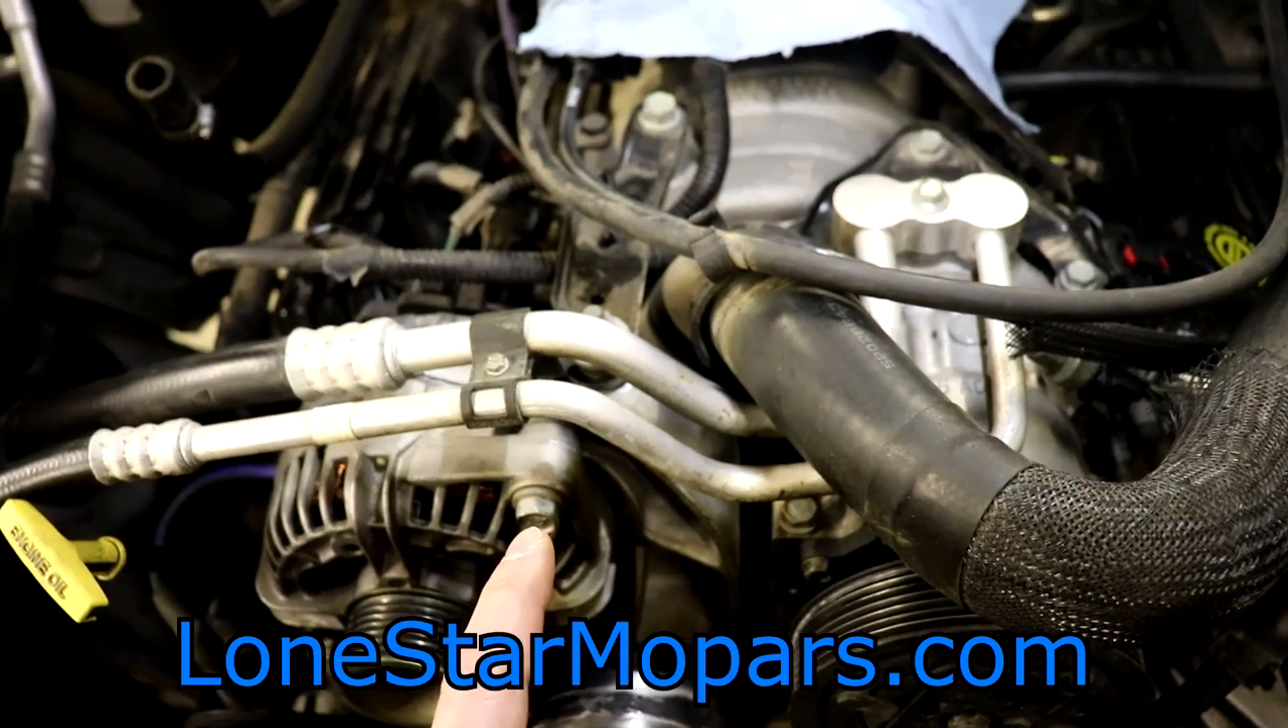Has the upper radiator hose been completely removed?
No.